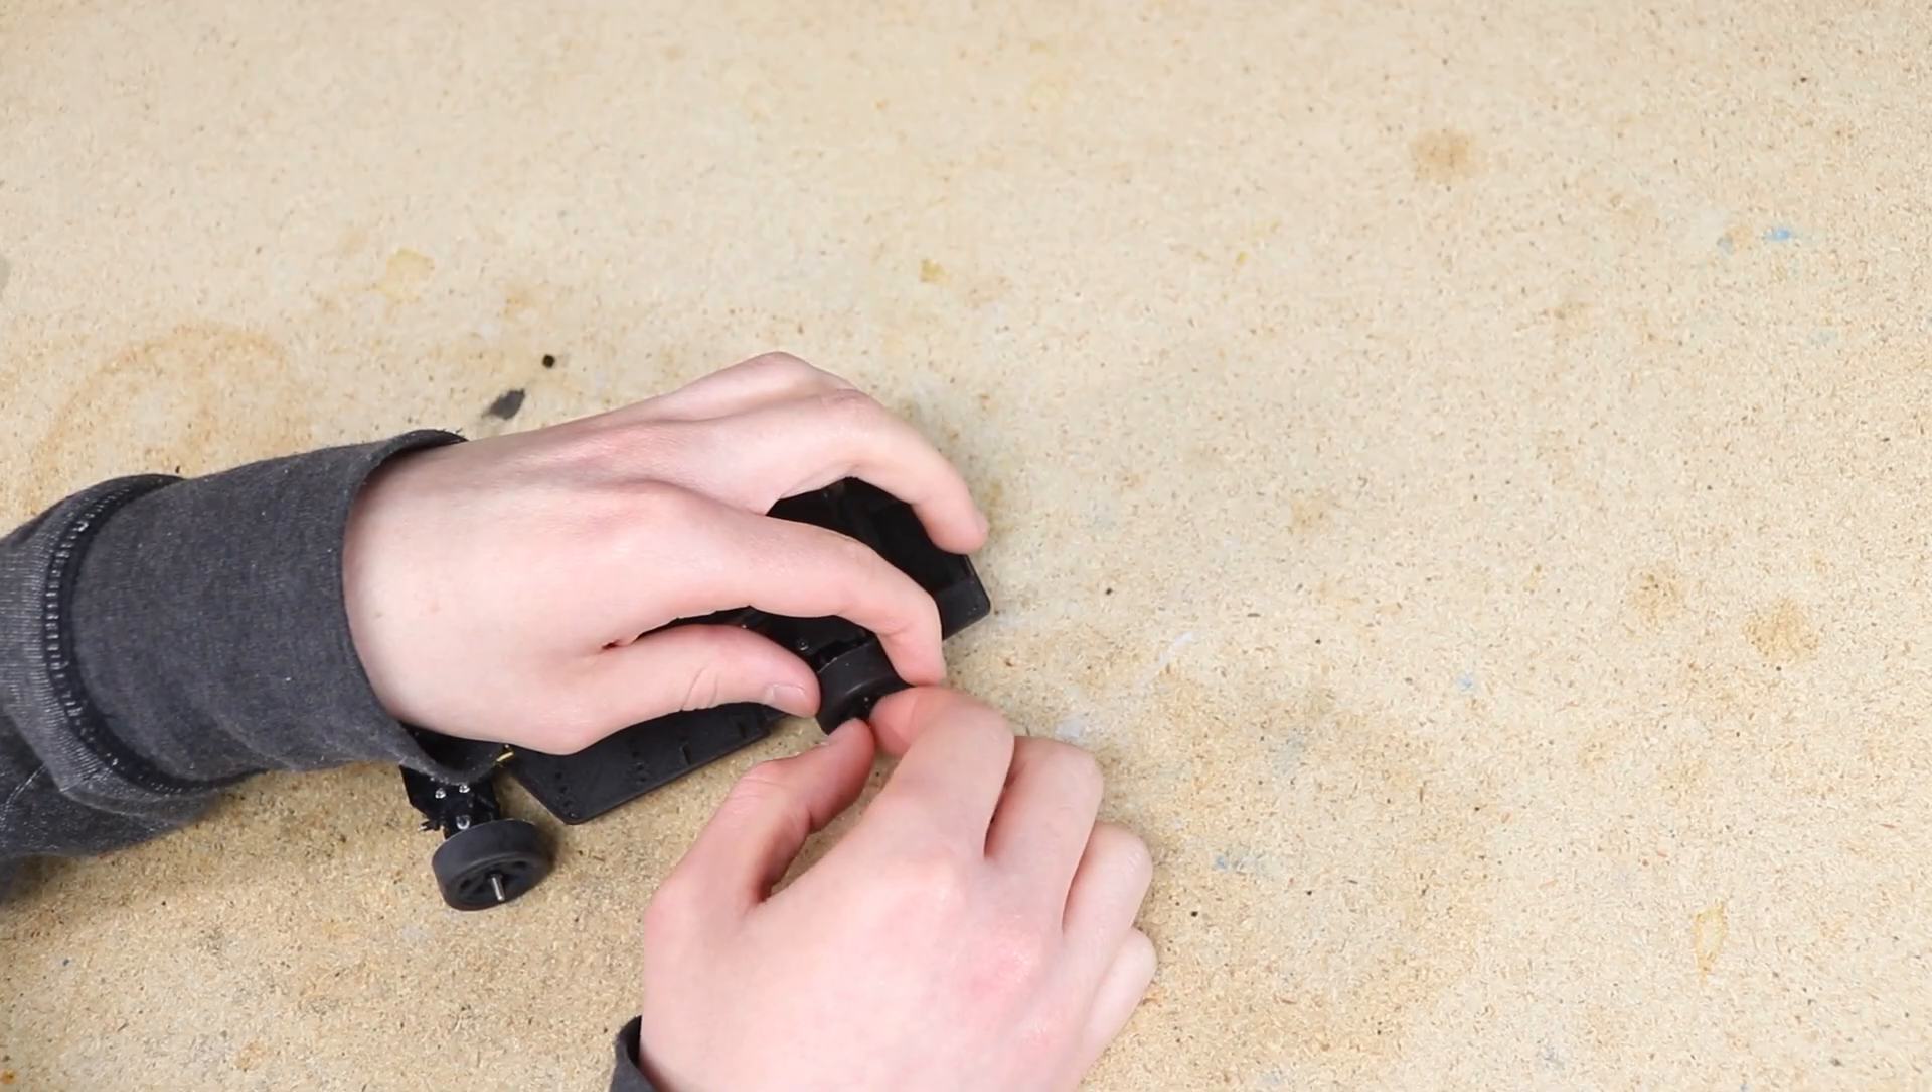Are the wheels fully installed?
No.